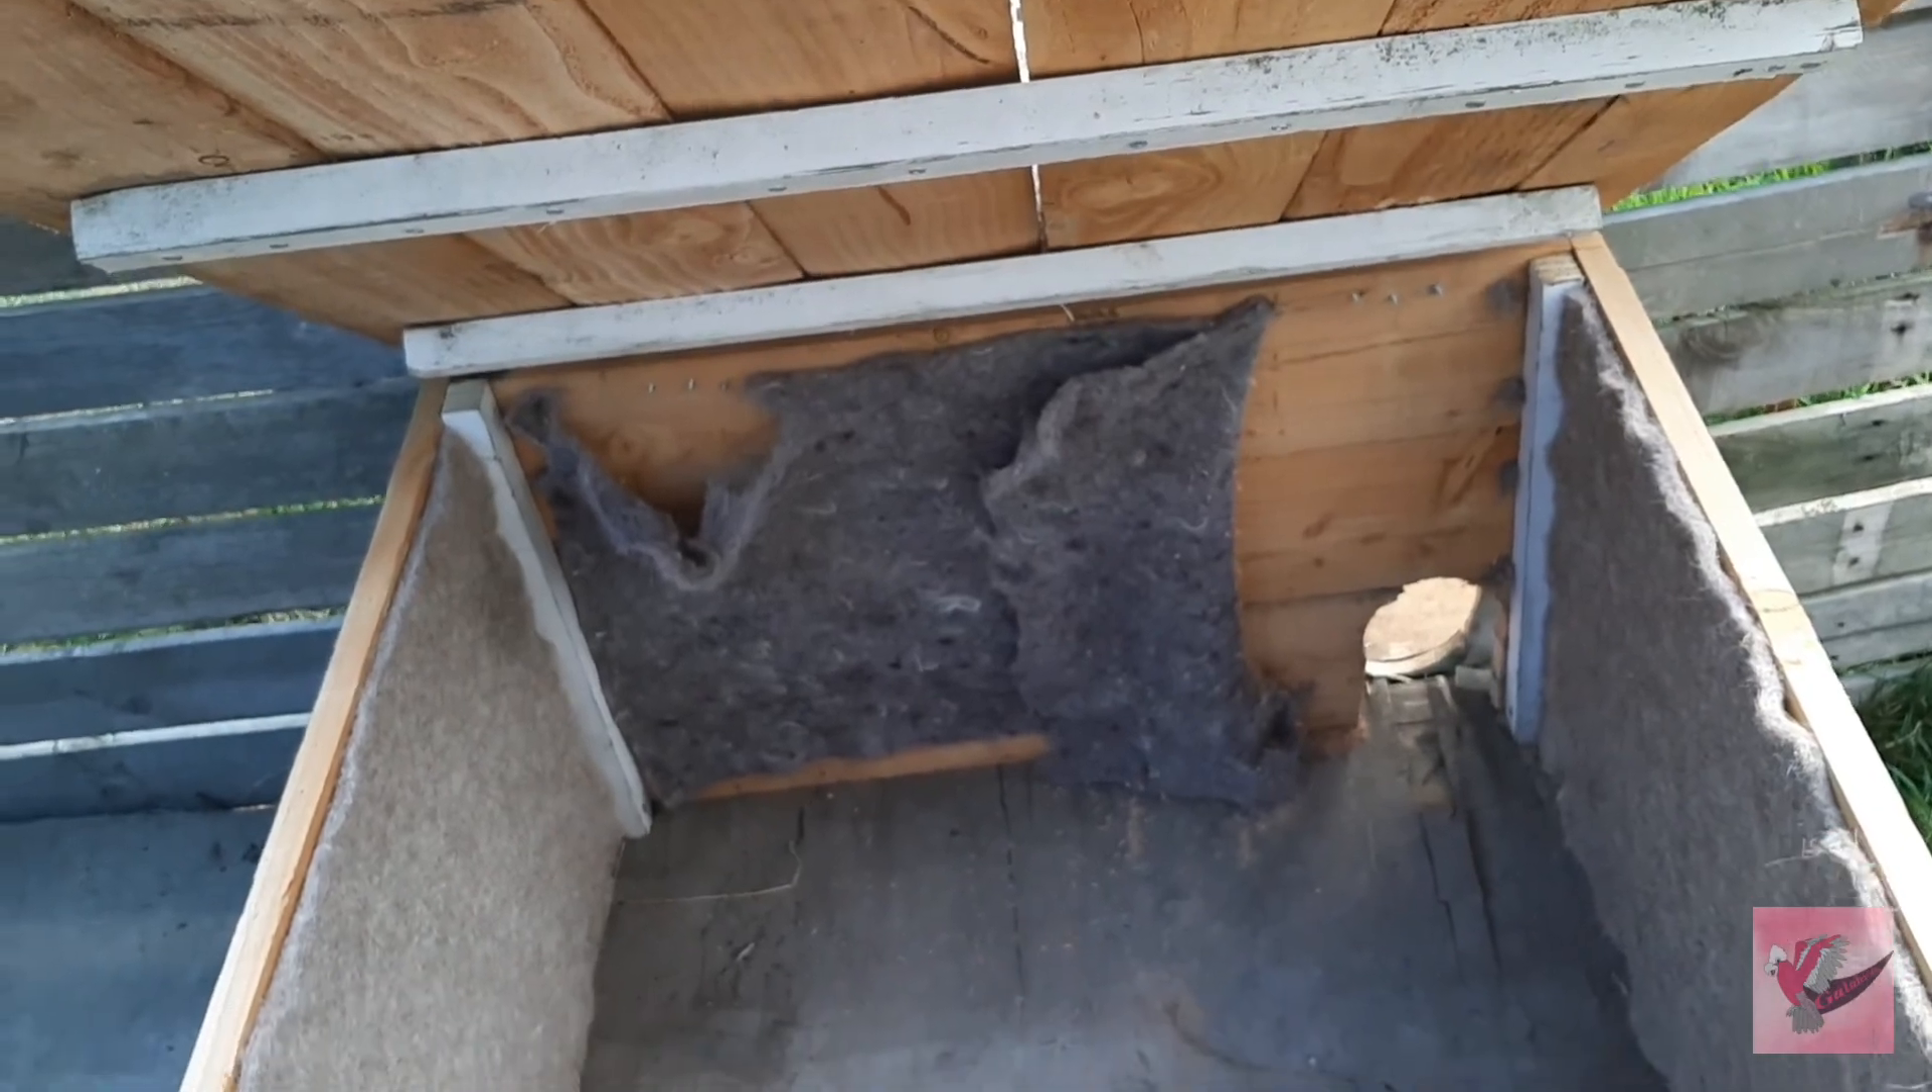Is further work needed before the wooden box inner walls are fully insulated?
Yes.